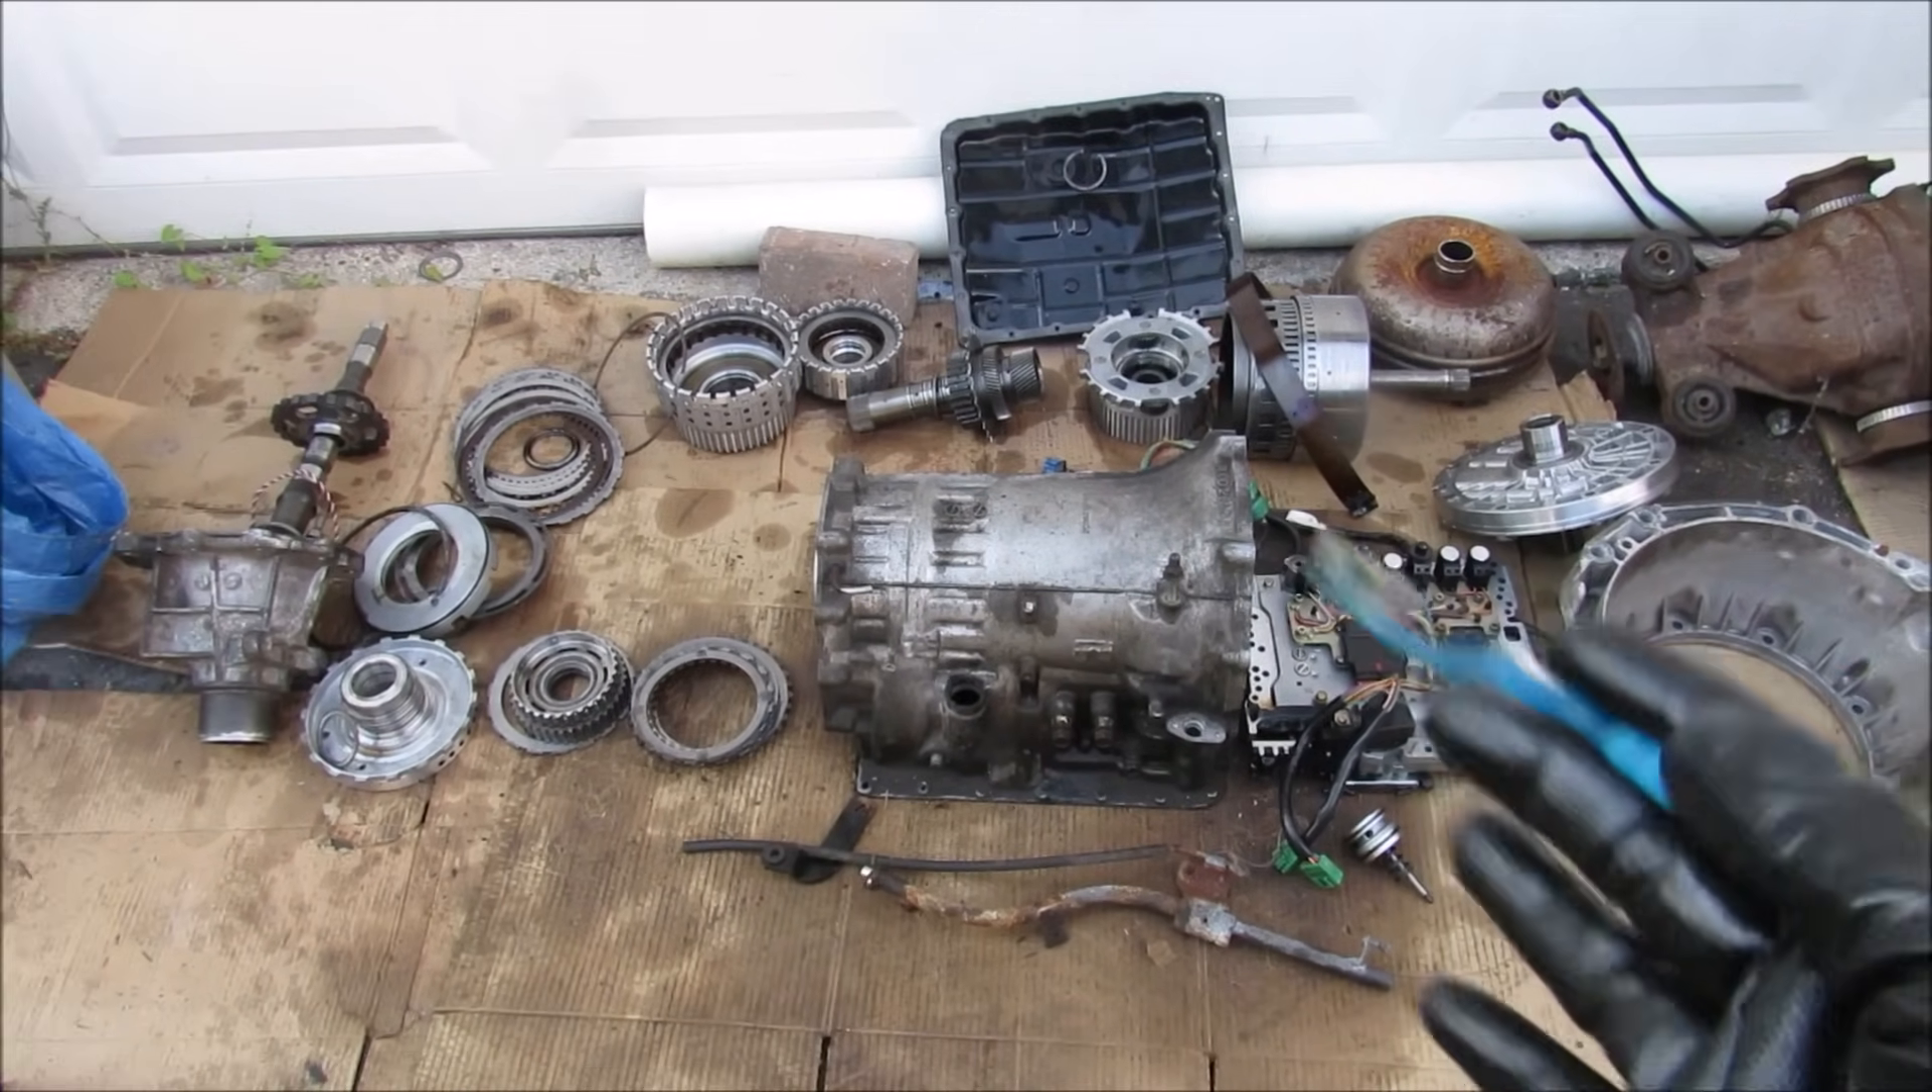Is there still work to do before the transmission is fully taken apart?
No.